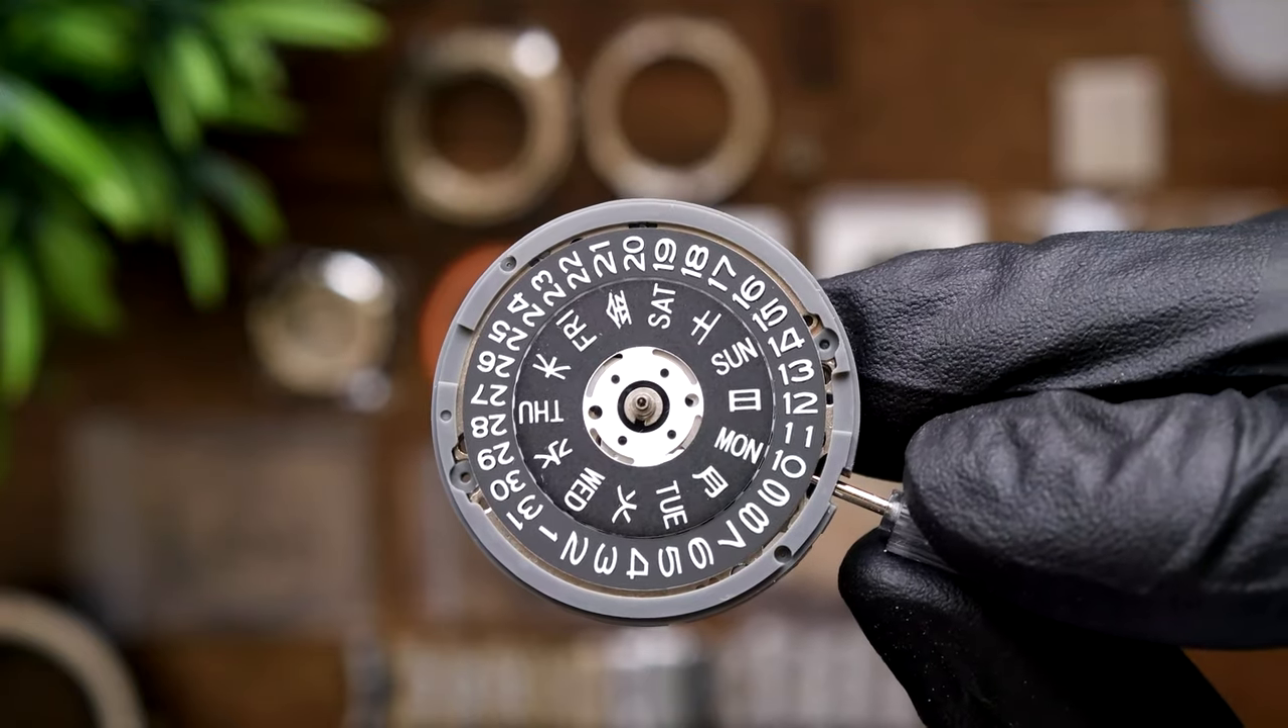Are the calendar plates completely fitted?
Yes.